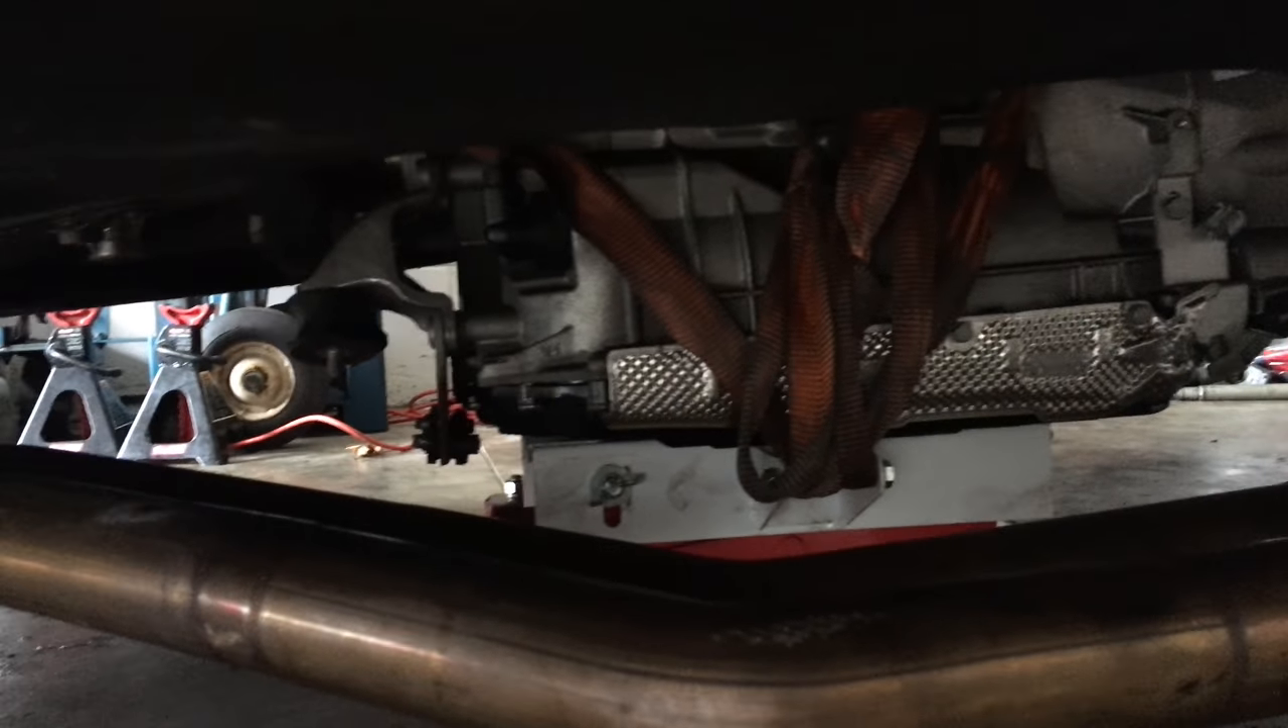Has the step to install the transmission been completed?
No.